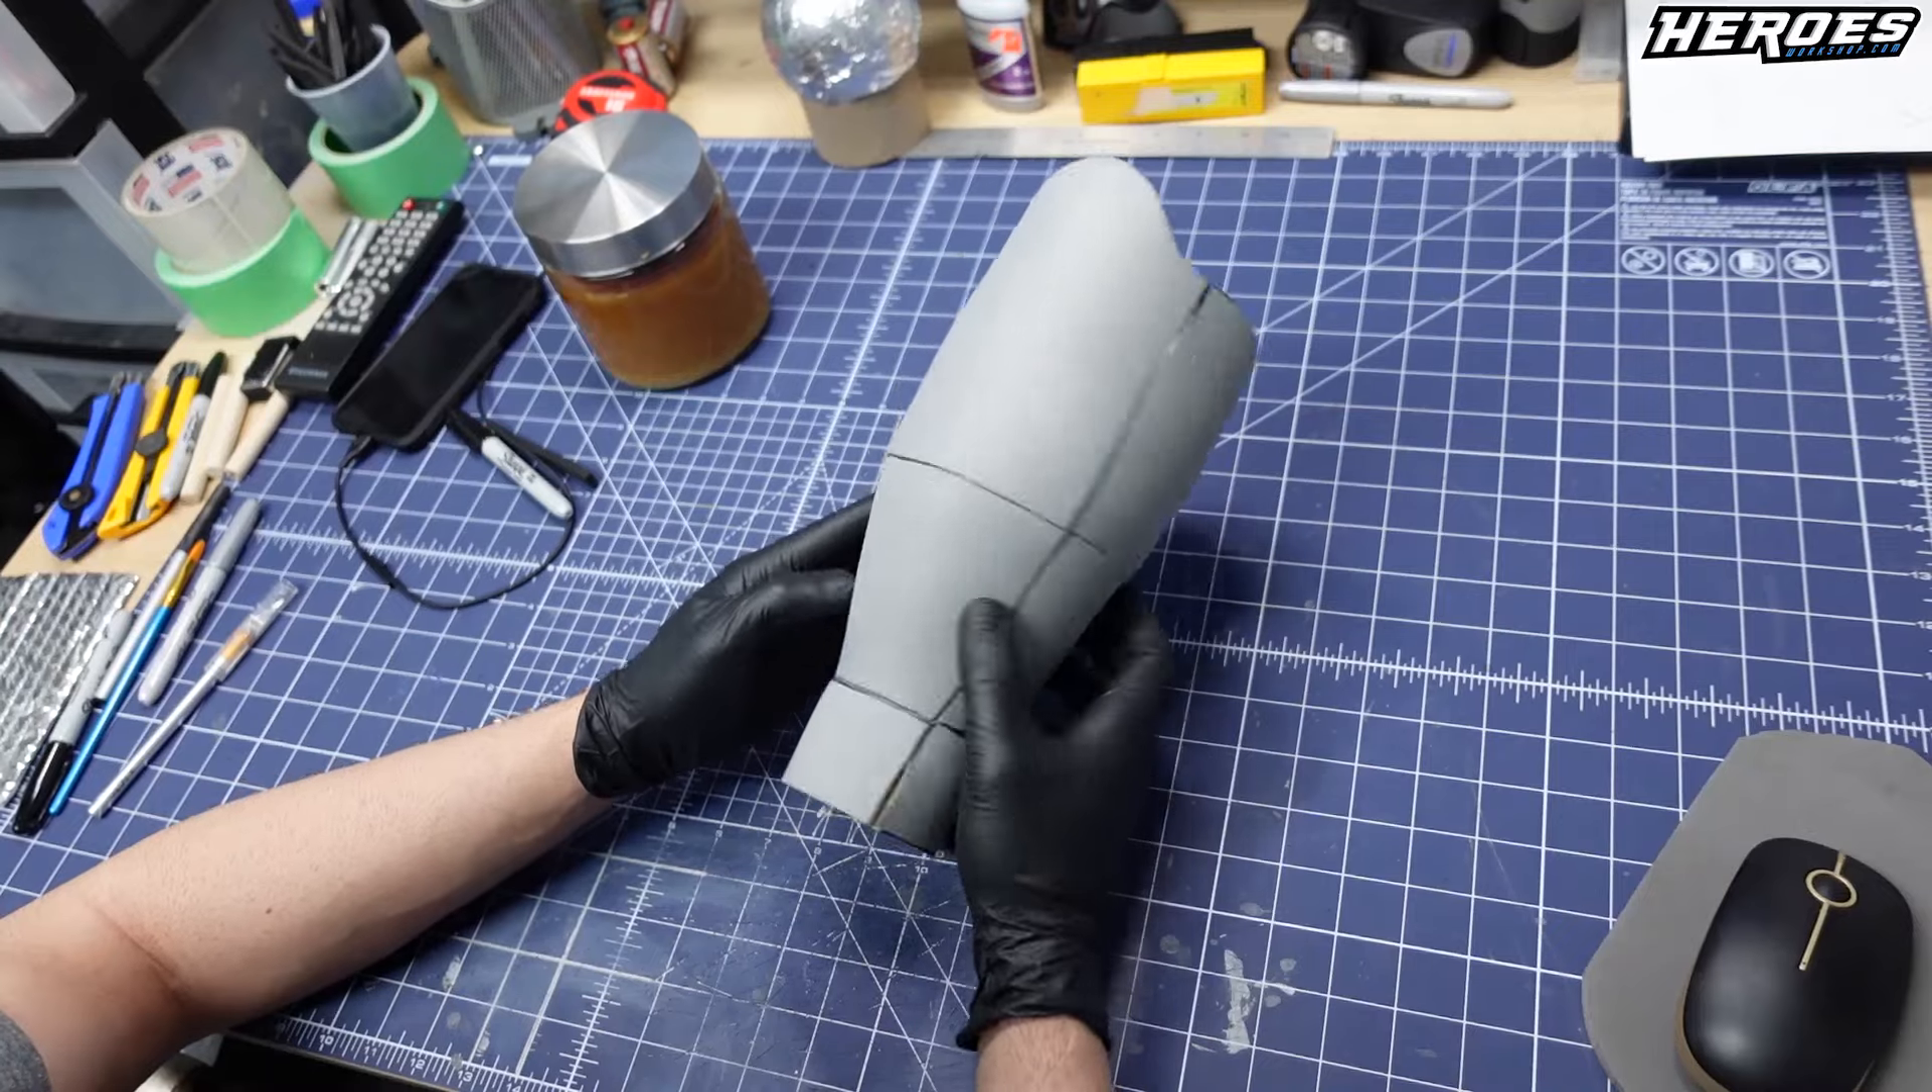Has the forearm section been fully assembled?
Yes.